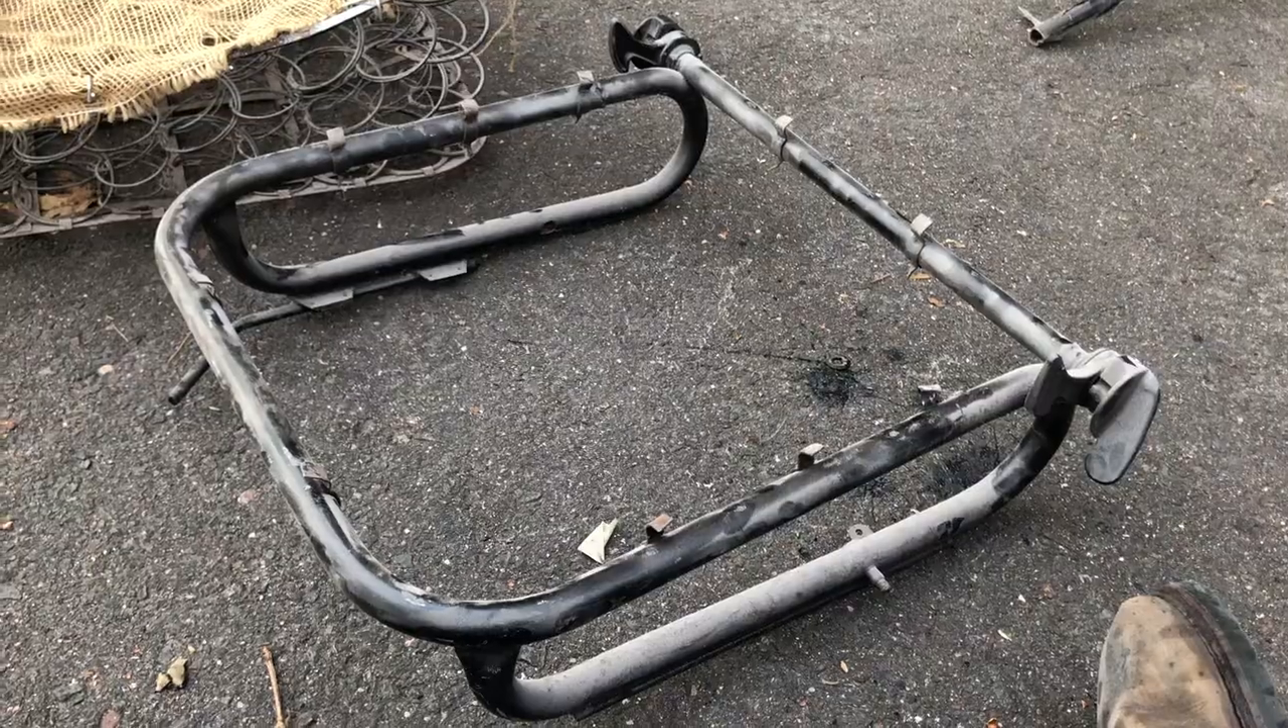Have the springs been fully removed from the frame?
Yes.